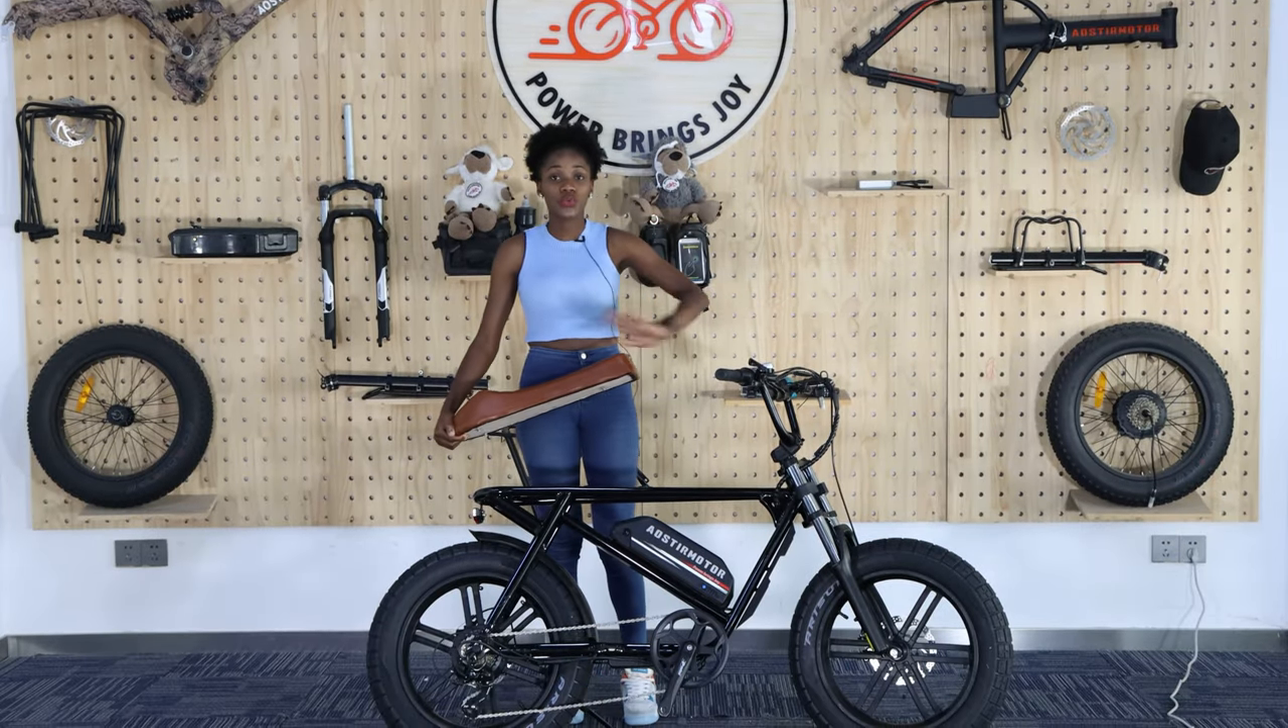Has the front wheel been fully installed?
Yes.